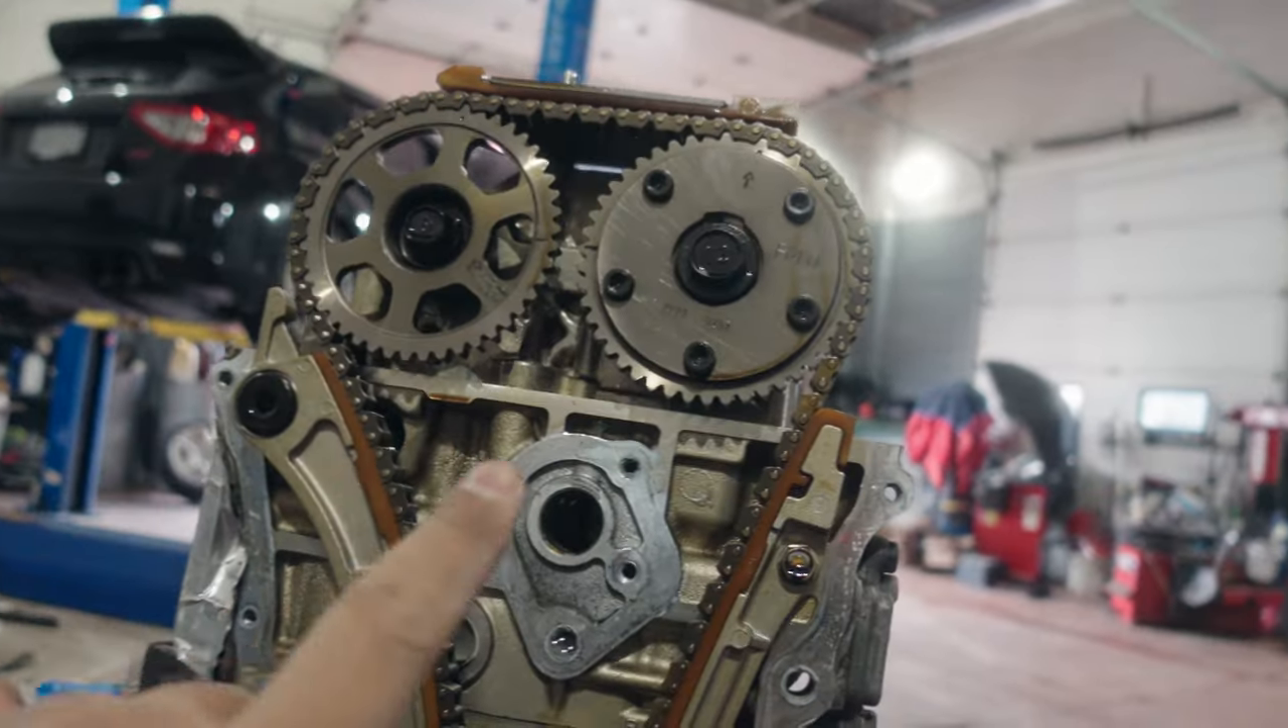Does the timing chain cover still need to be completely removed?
No.